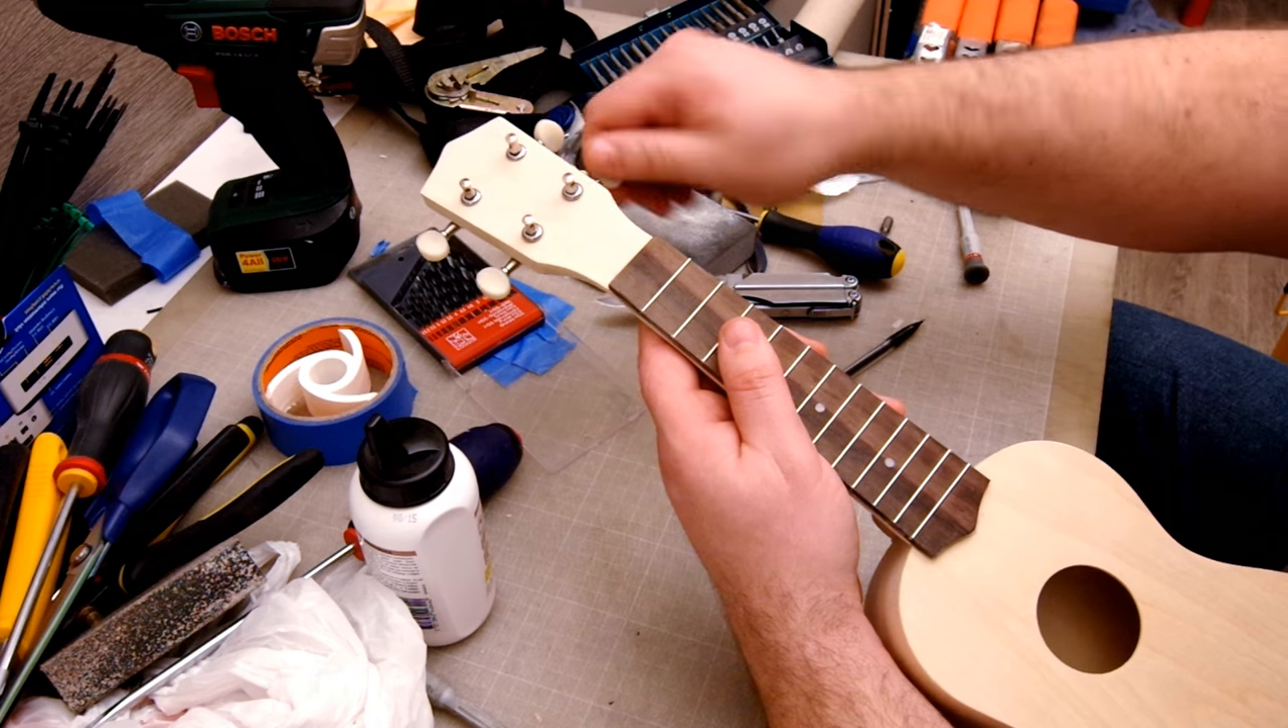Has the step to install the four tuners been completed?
Yes.